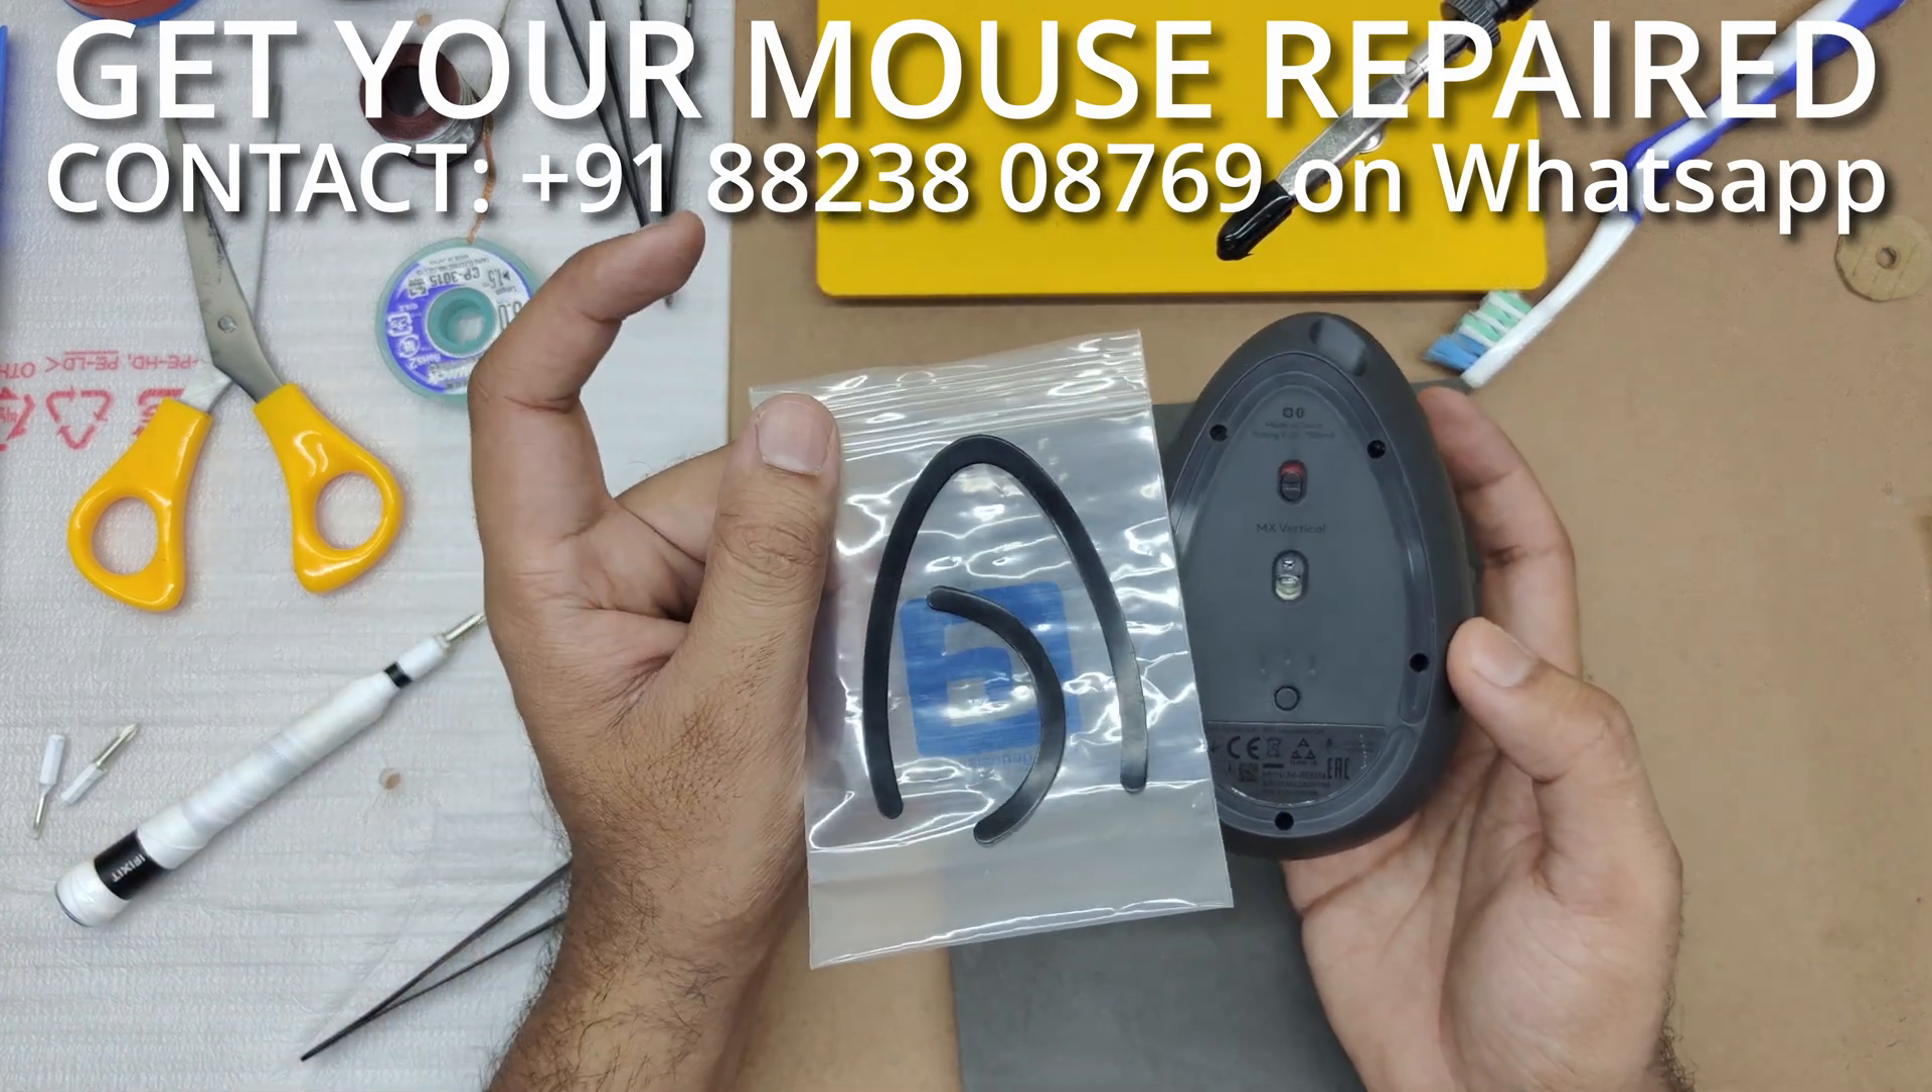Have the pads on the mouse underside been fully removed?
Yes.